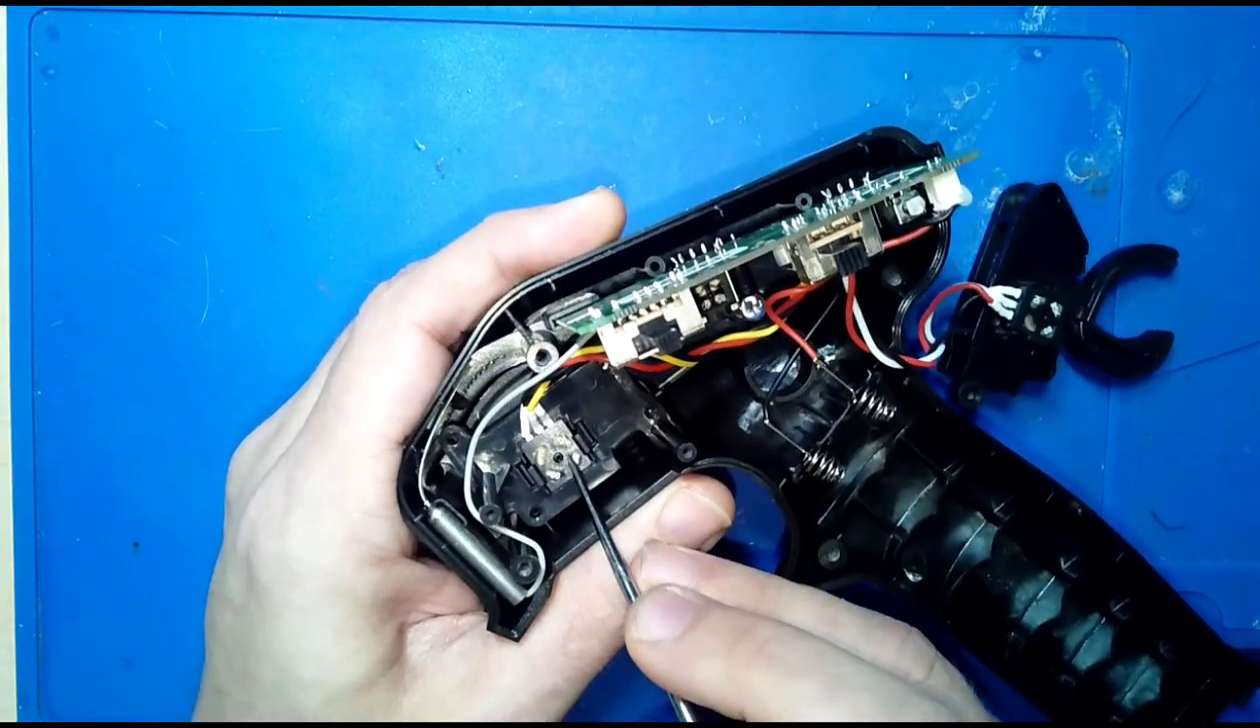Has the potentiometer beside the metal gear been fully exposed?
Yes.